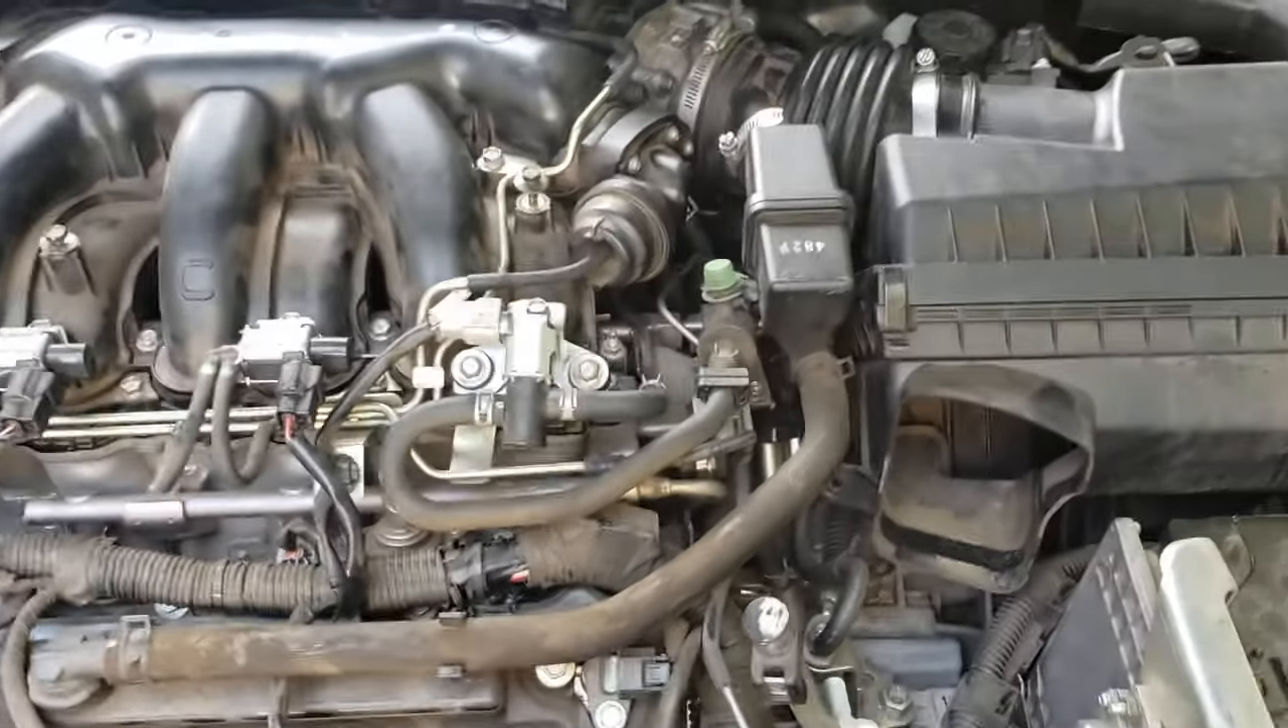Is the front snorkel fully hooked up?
No.